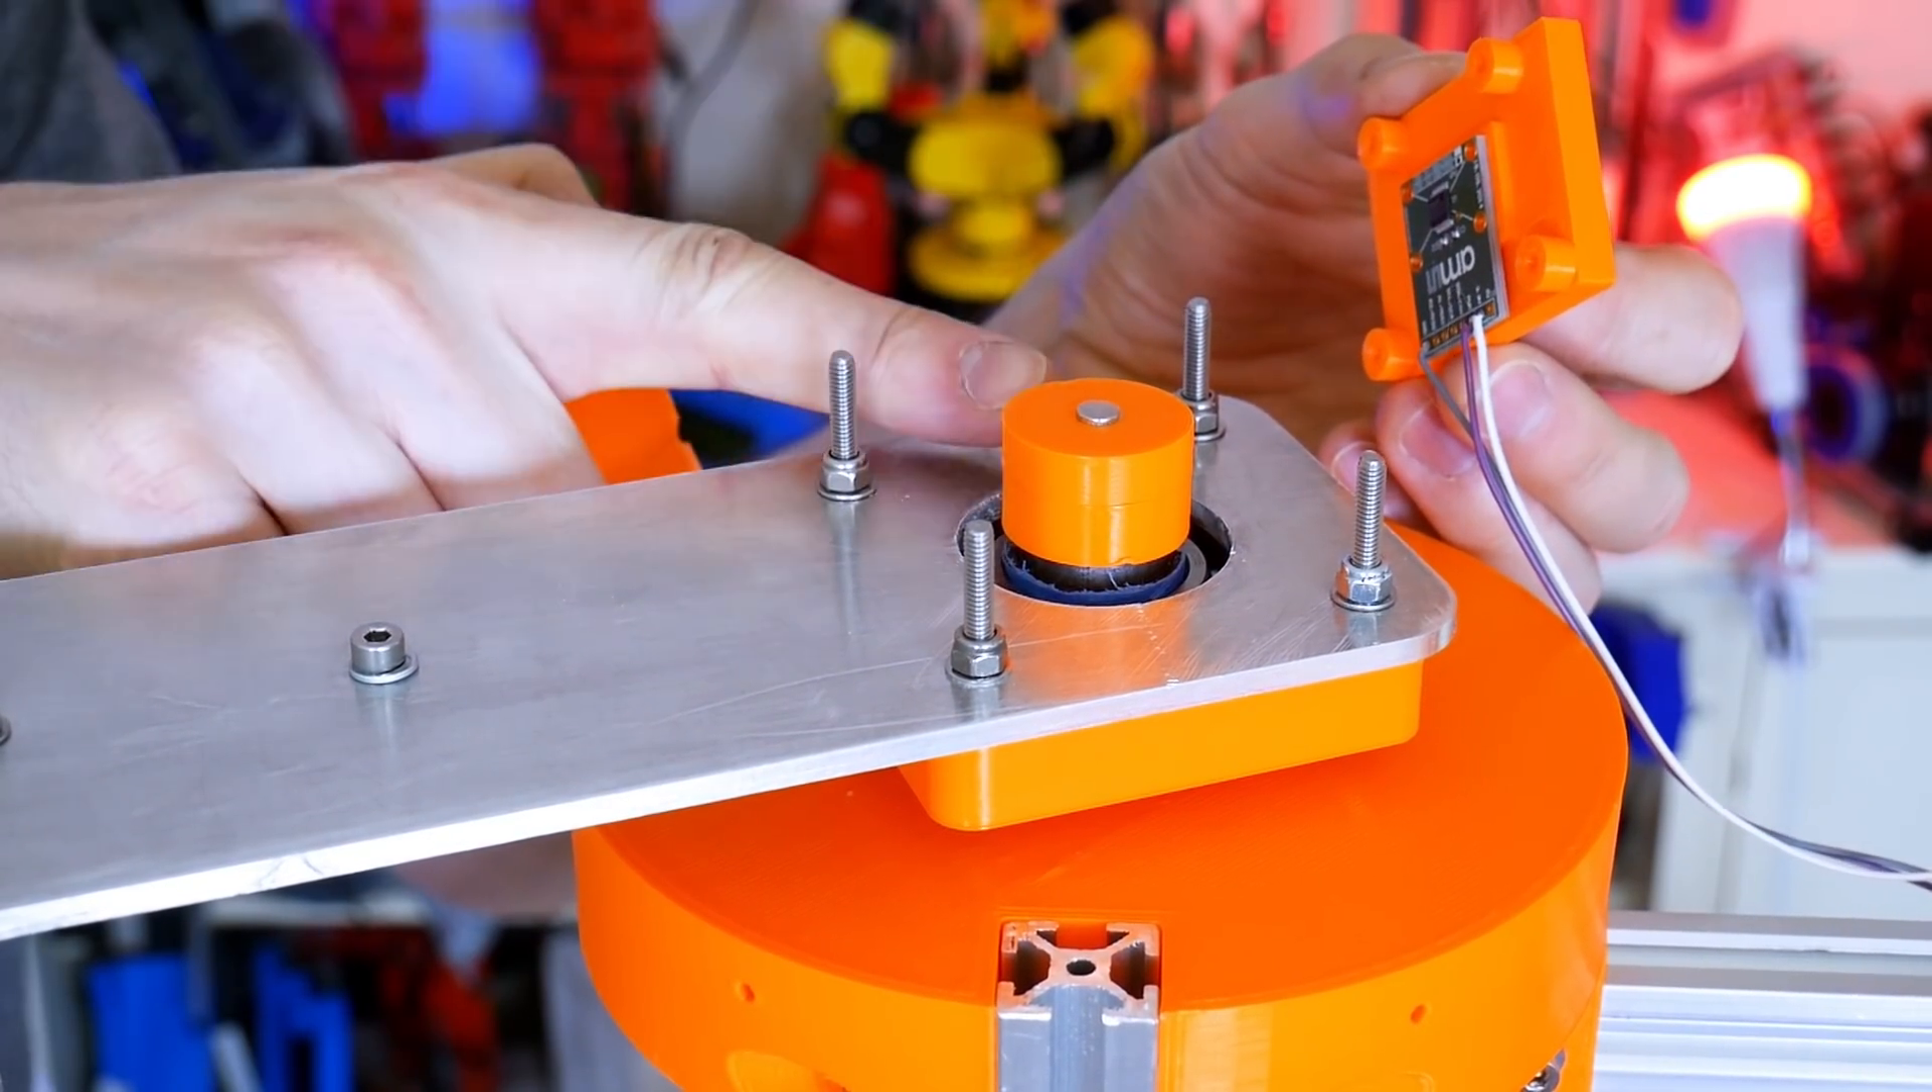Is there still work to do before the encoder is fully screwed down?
Yes.